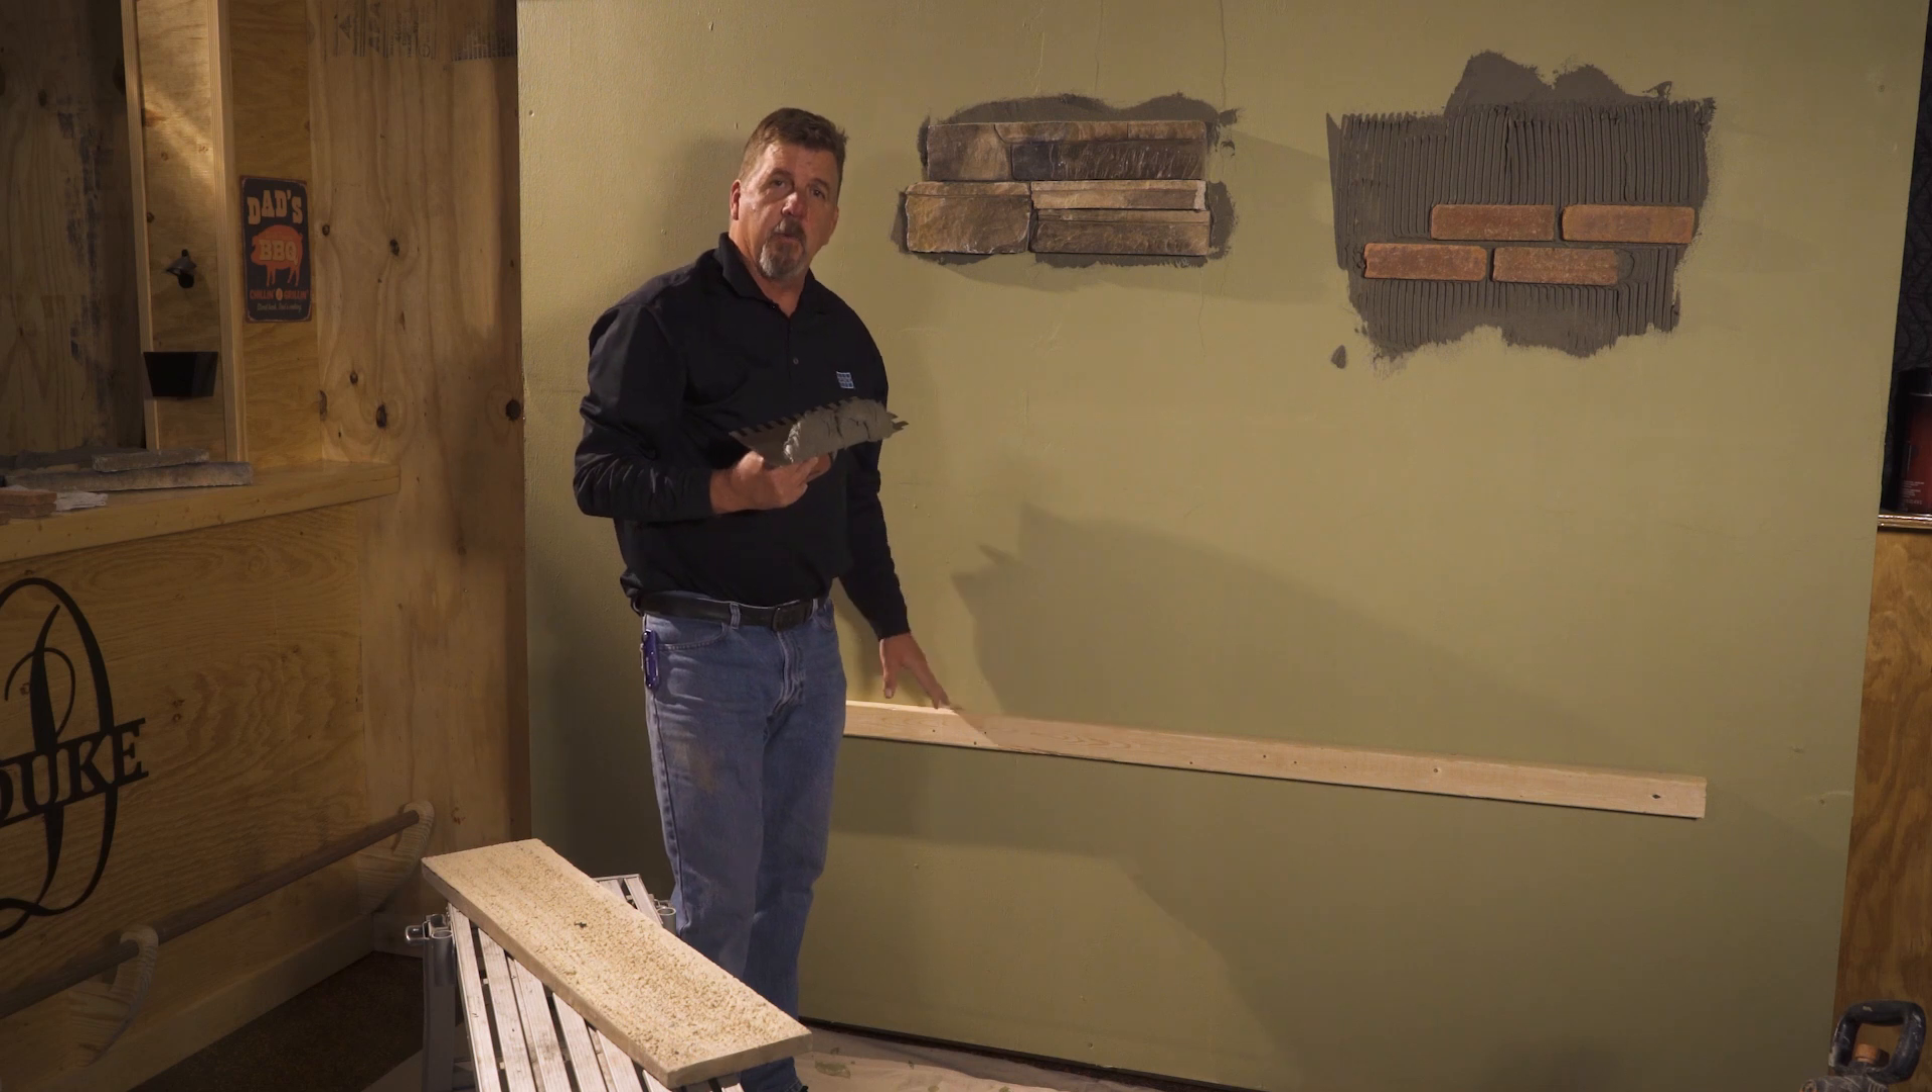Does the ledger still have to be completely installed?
No.